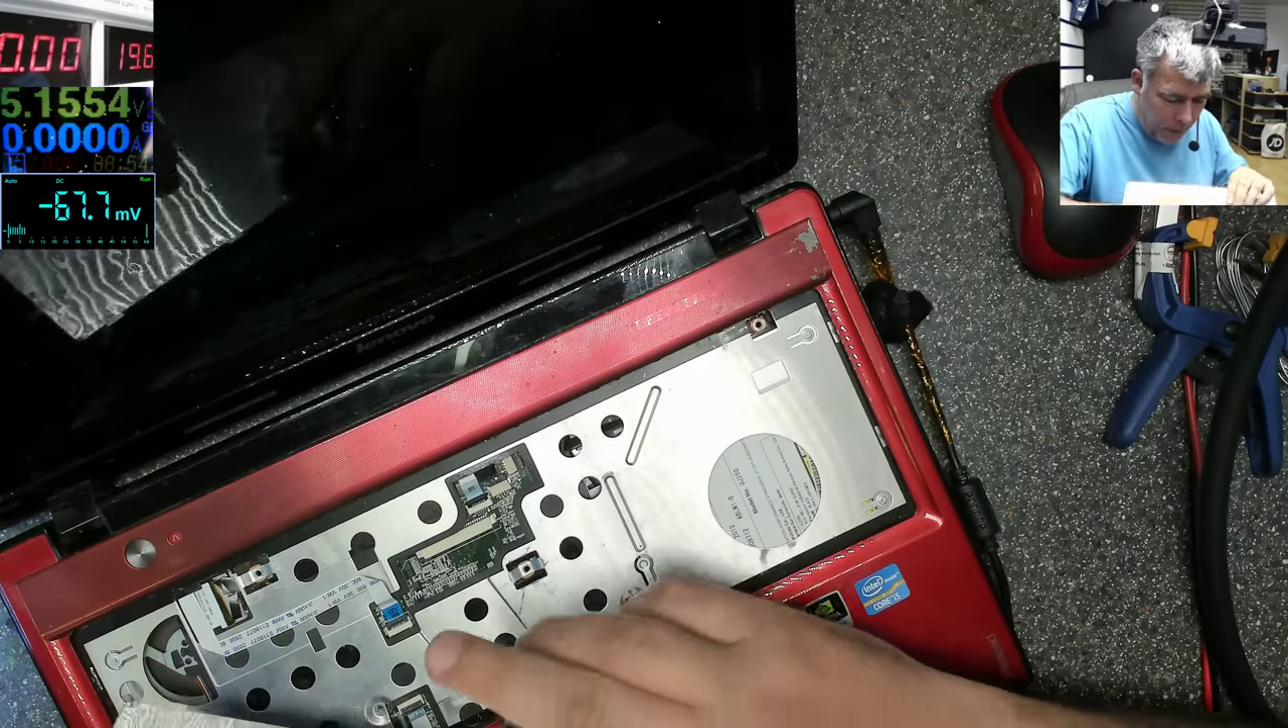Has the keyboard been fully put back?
No.